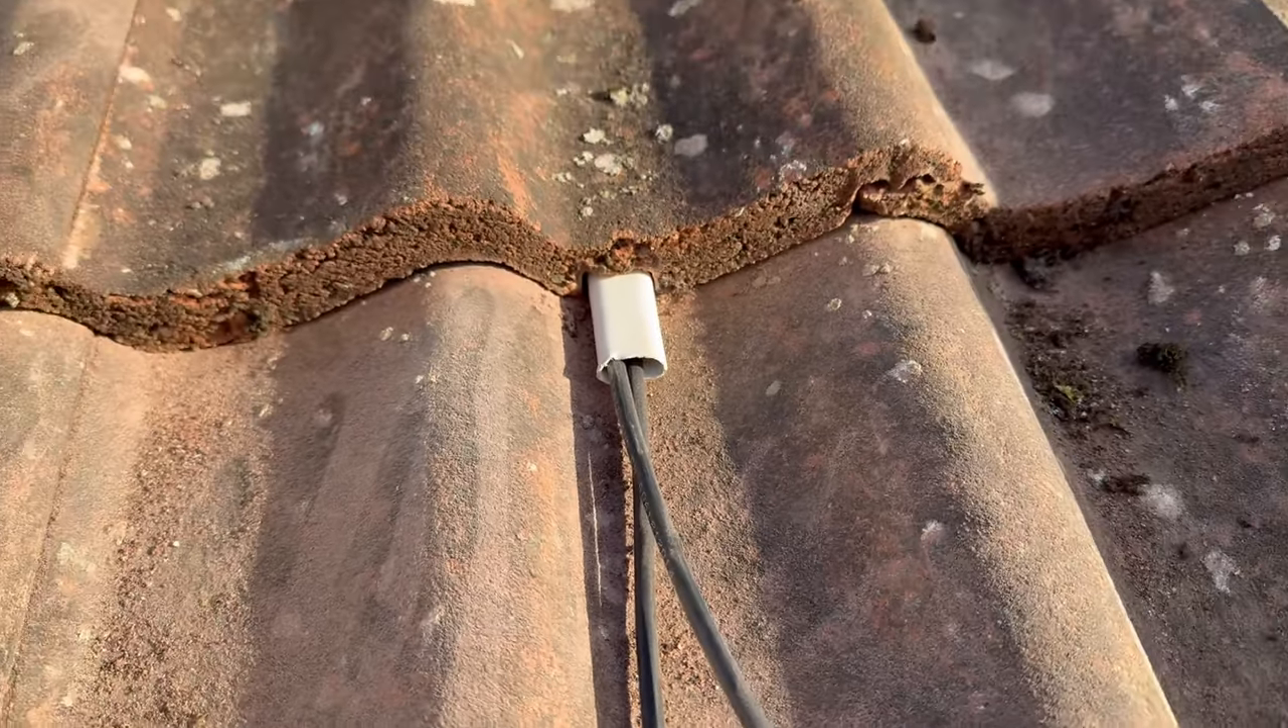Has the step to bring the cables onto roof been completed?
Yes.